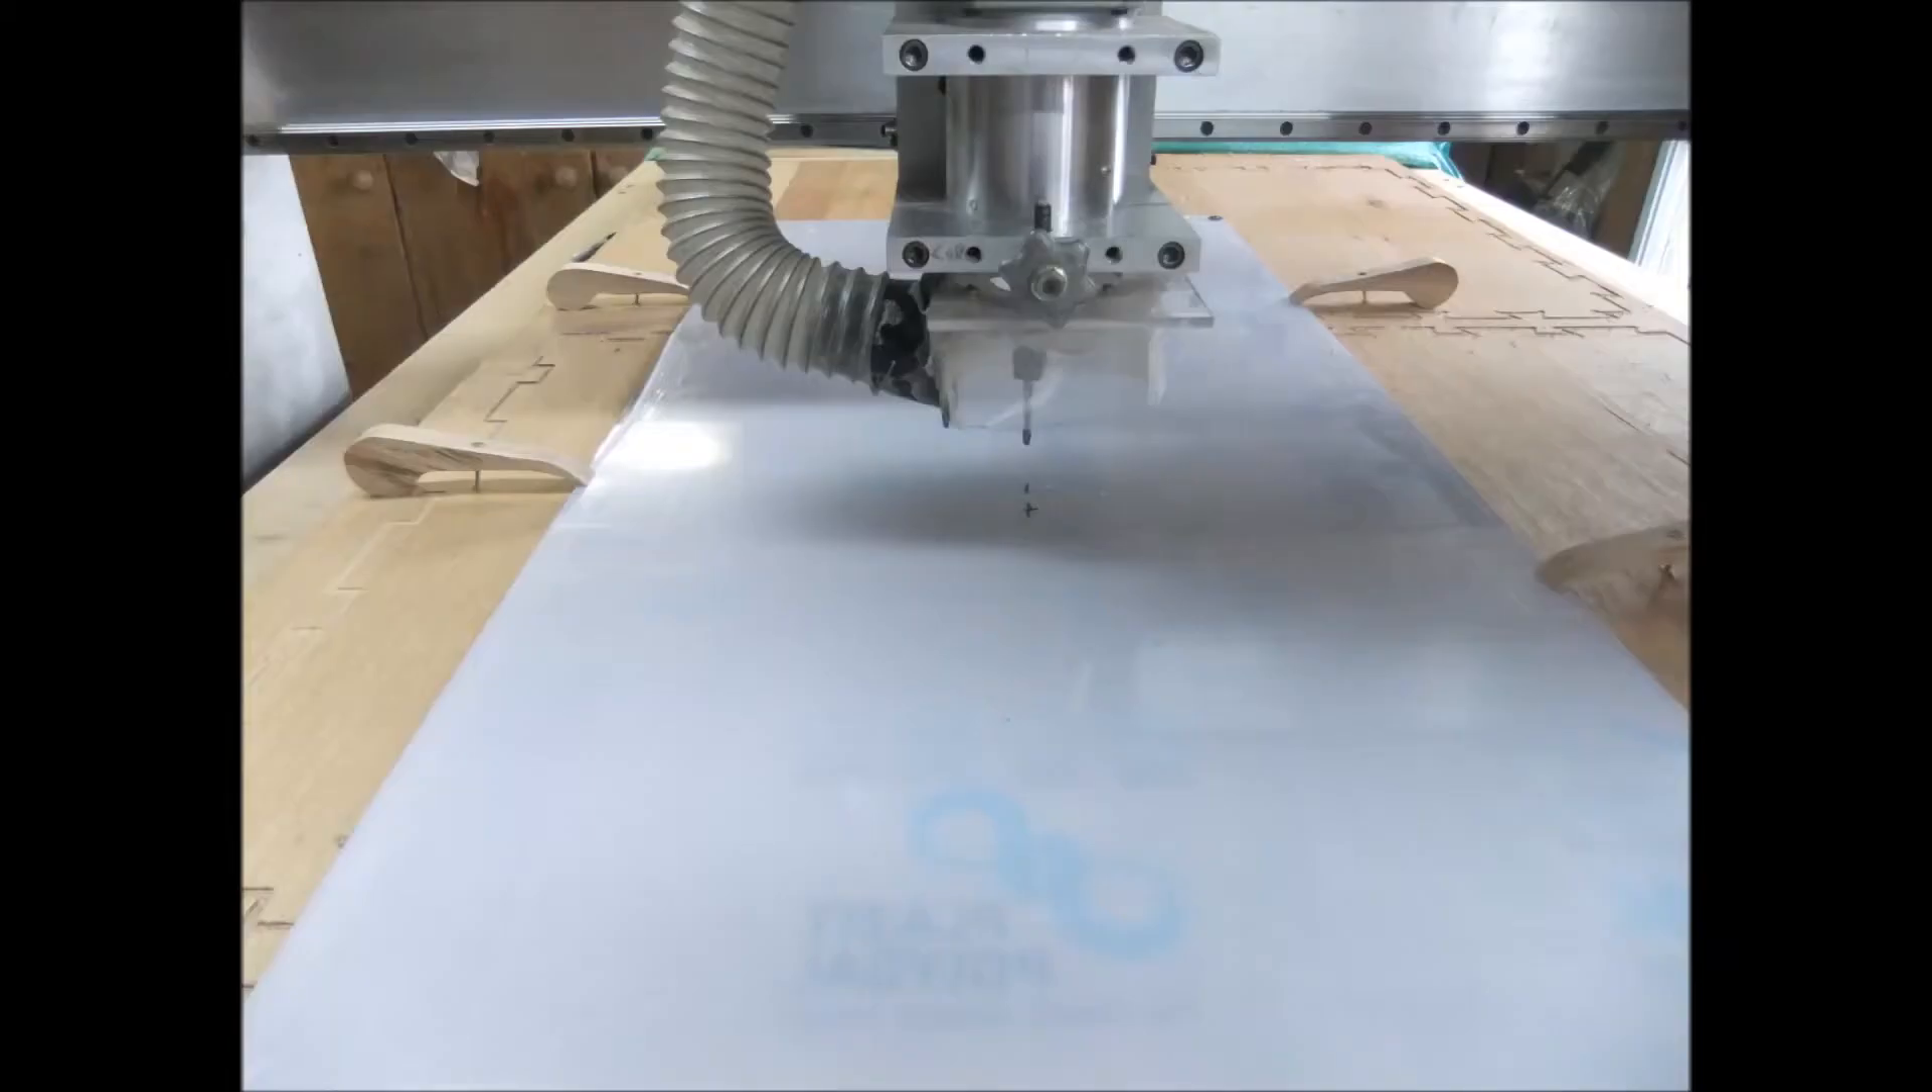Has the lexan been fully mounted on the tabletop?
Yes.